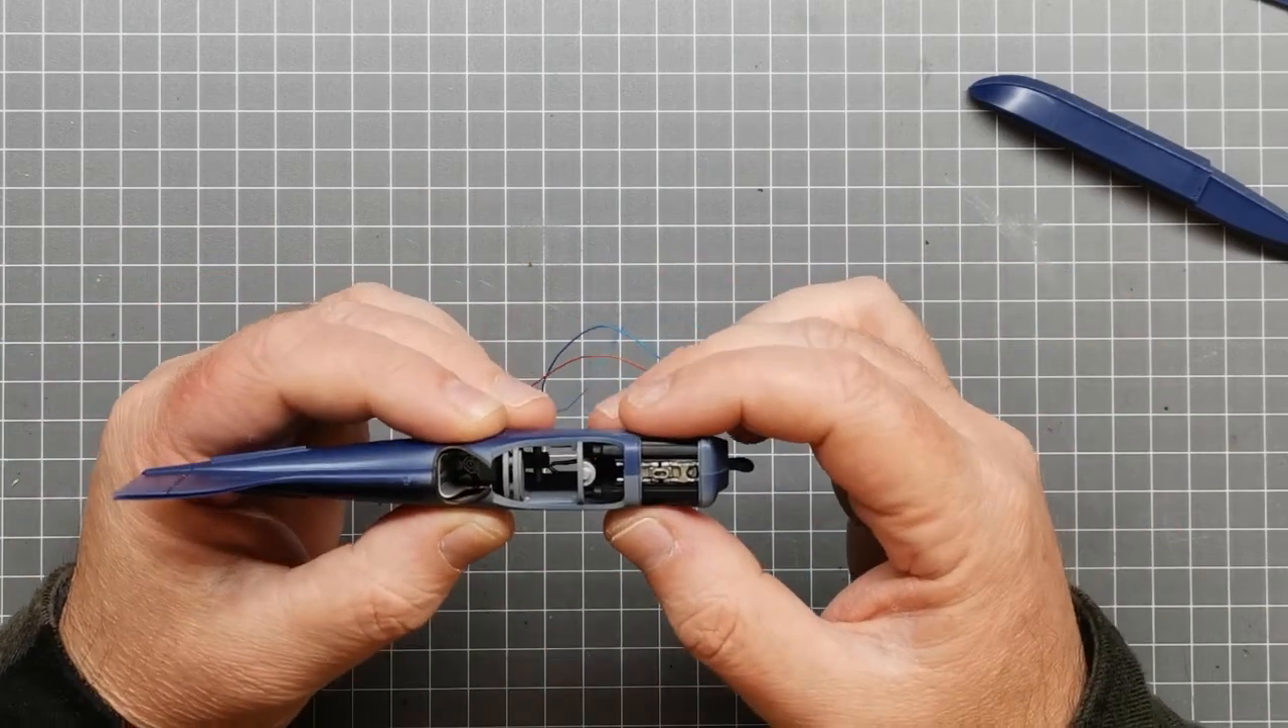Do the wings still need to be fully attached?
Yes.